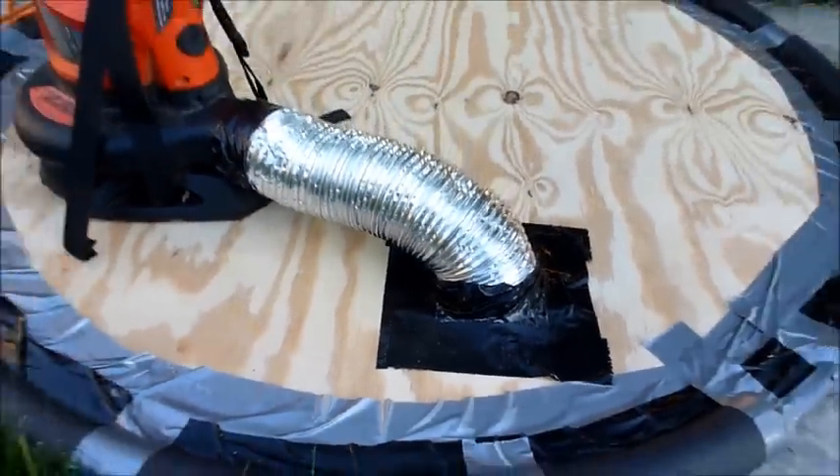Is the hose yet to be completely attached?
No.